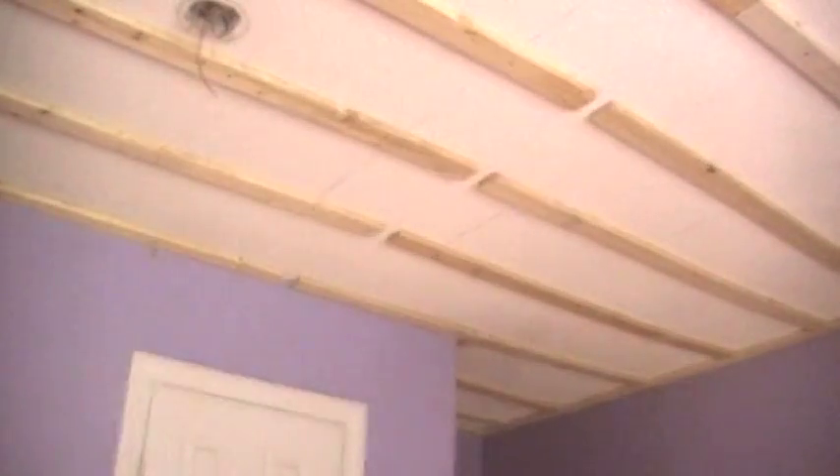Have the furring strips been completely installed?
Yes.